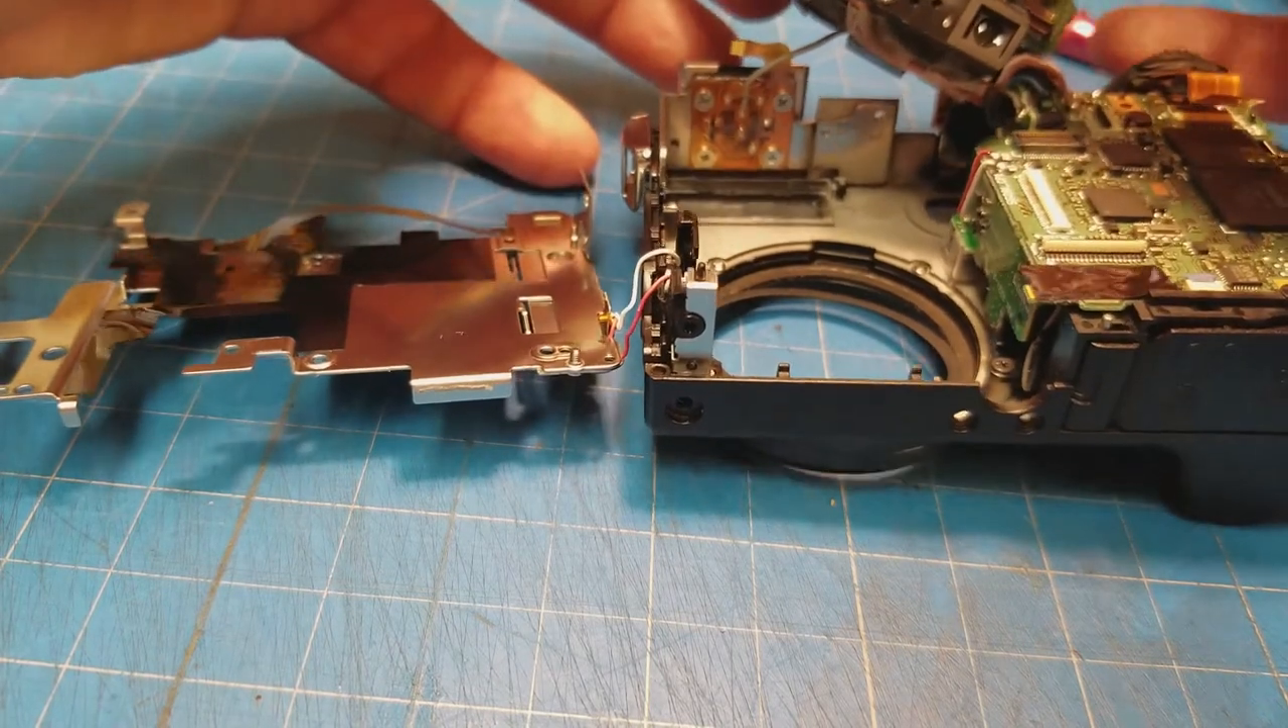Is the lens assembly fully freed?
Yes.